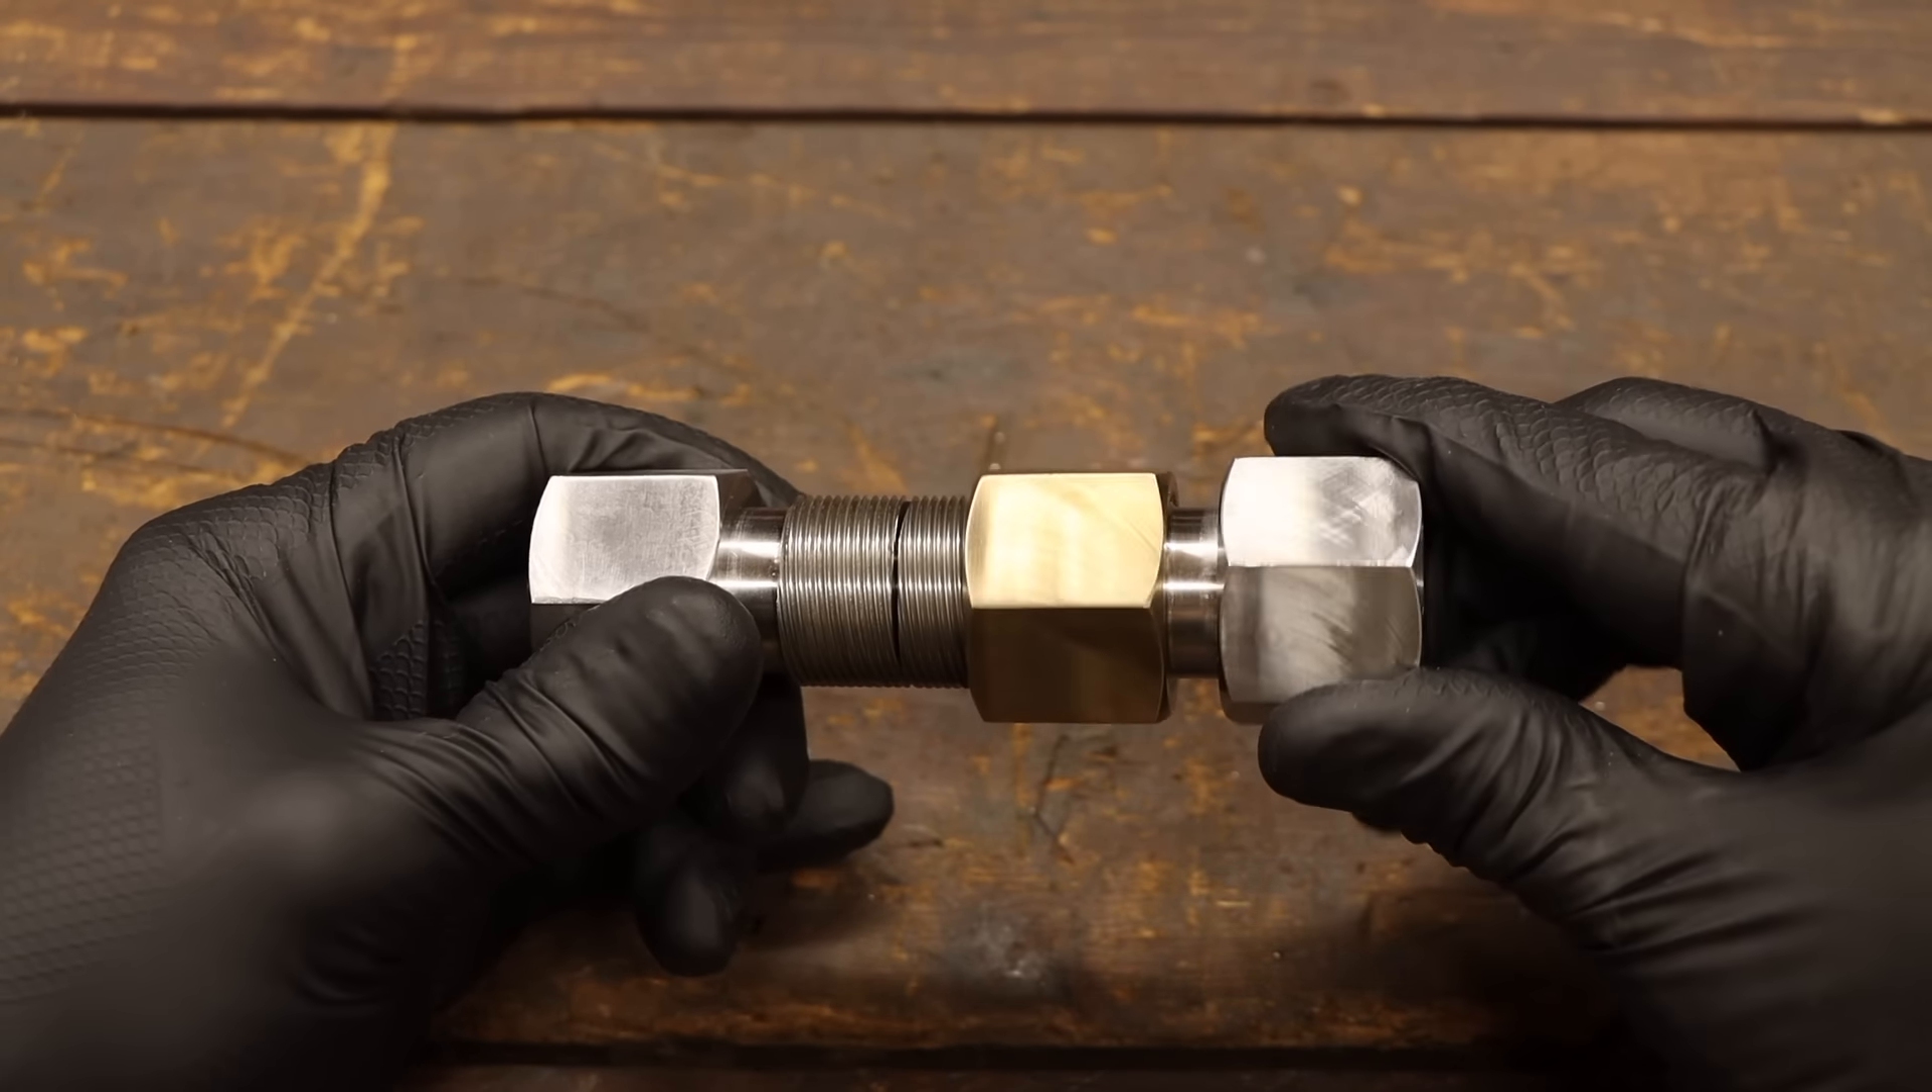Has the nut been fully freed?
No.